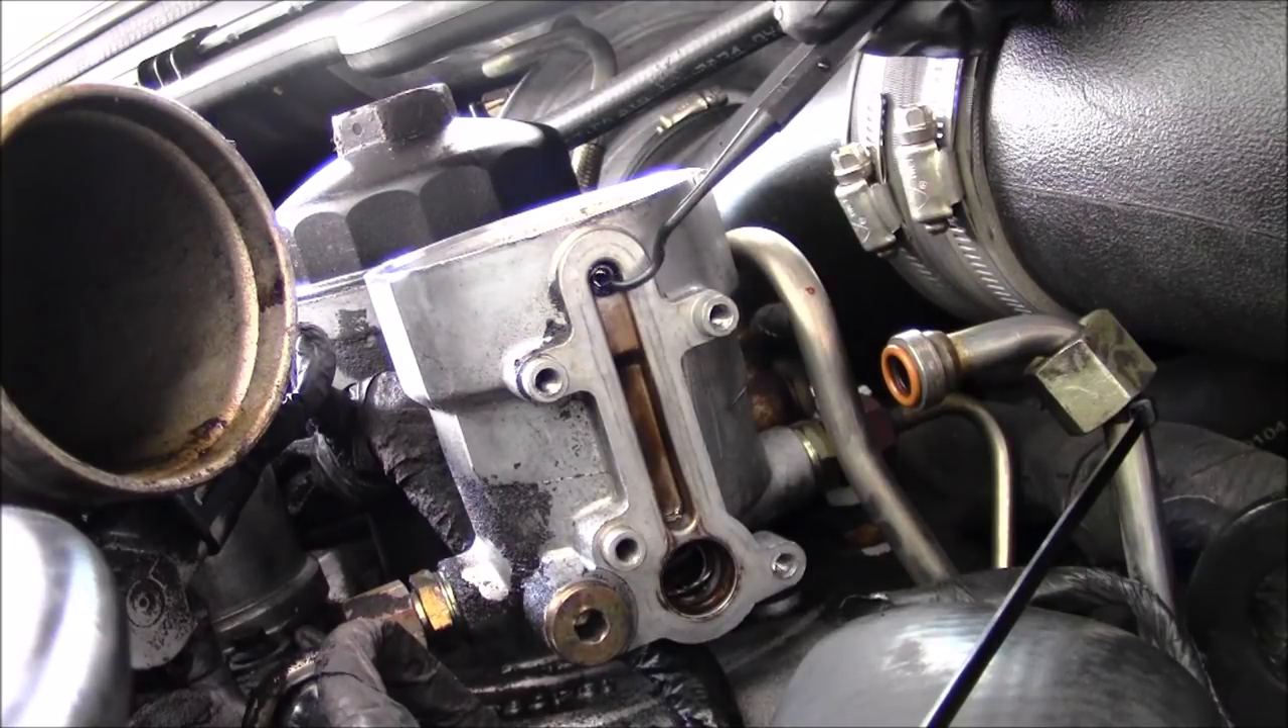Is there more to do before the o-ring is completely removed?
Yes.